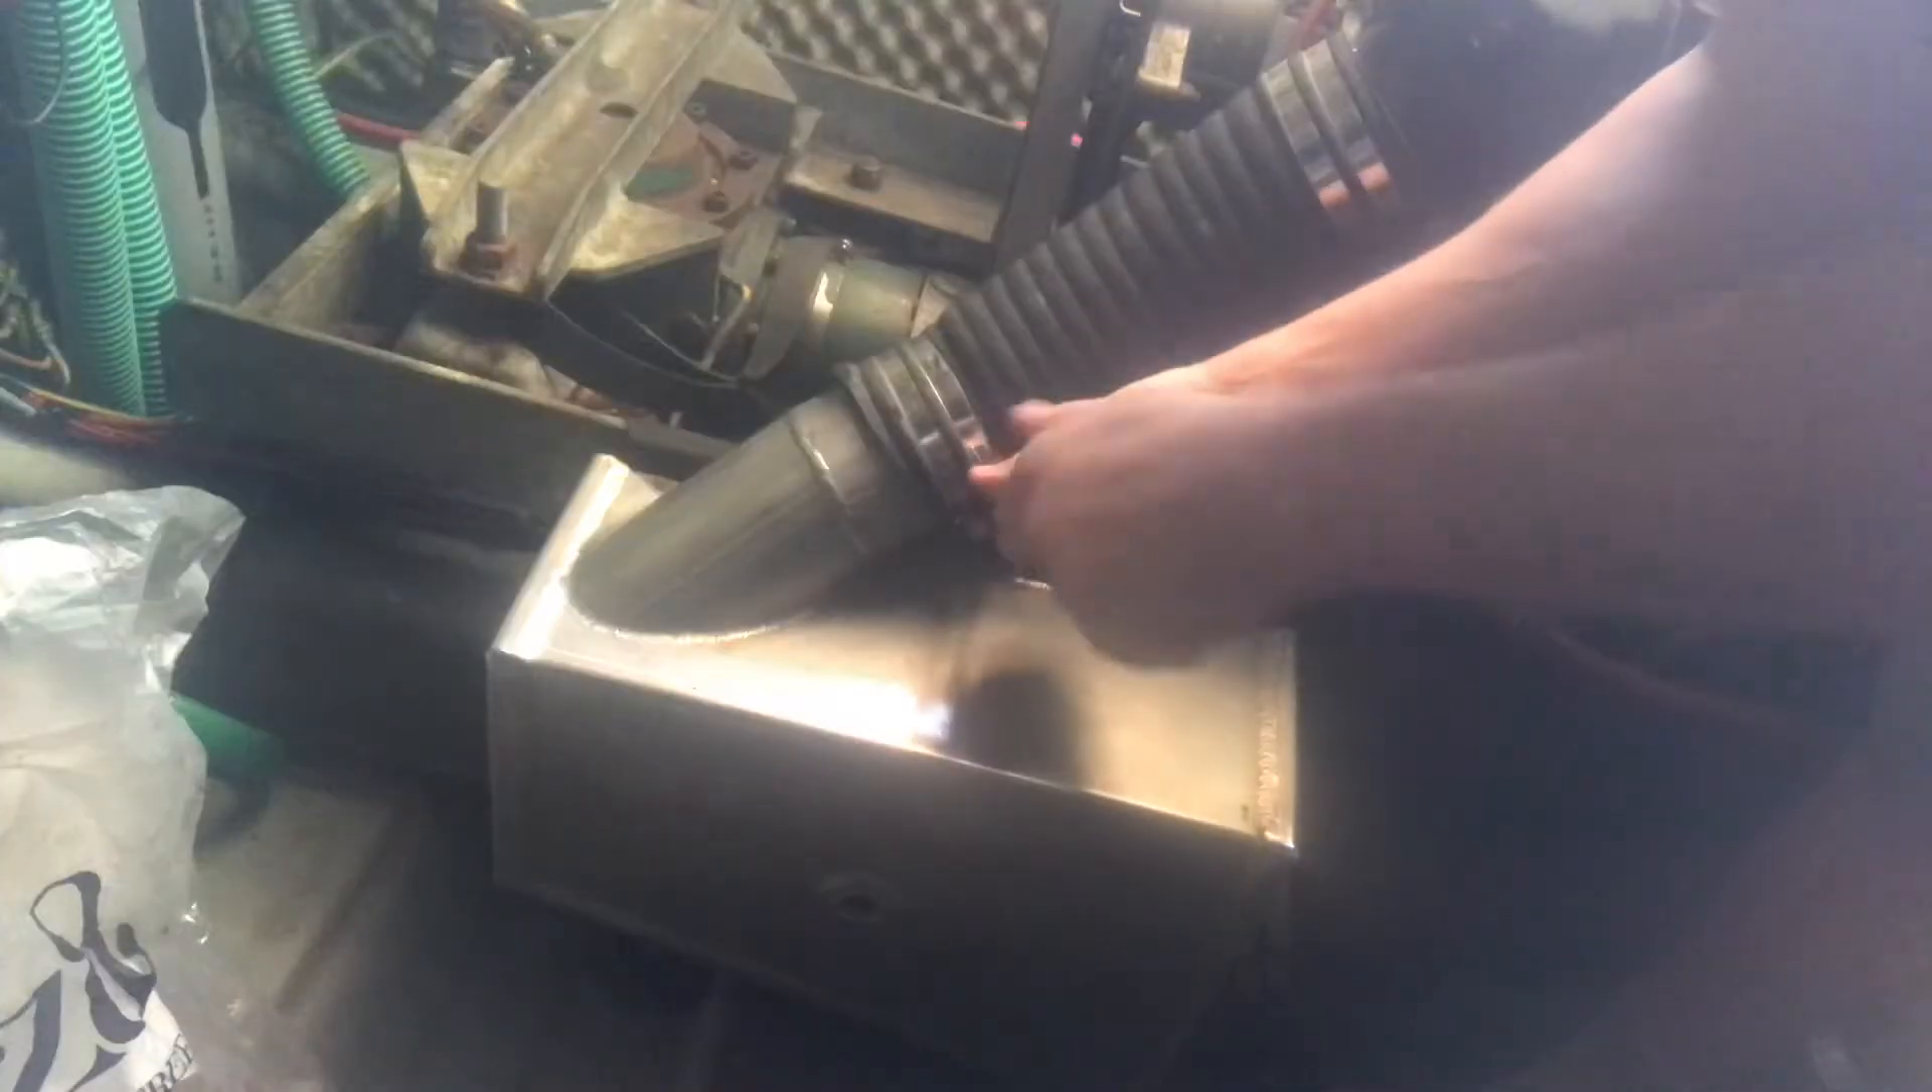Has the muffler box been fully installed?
No.